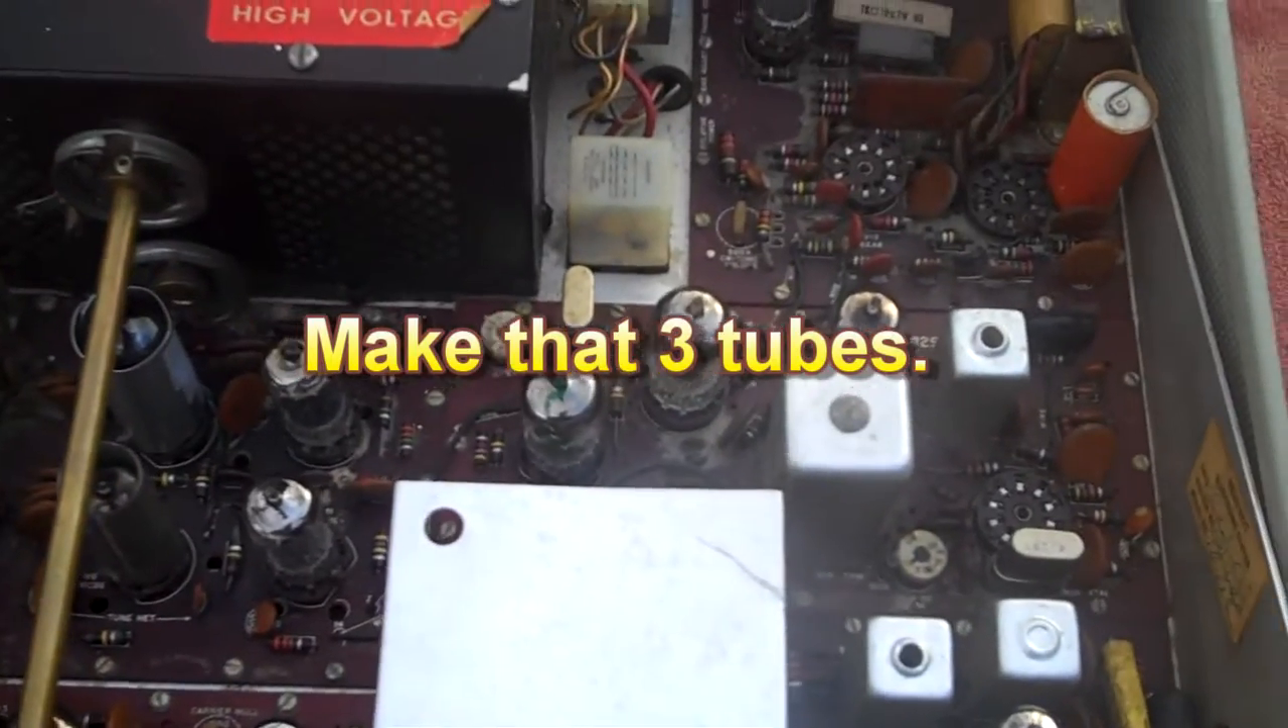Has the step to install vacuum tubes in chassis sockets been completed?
No.